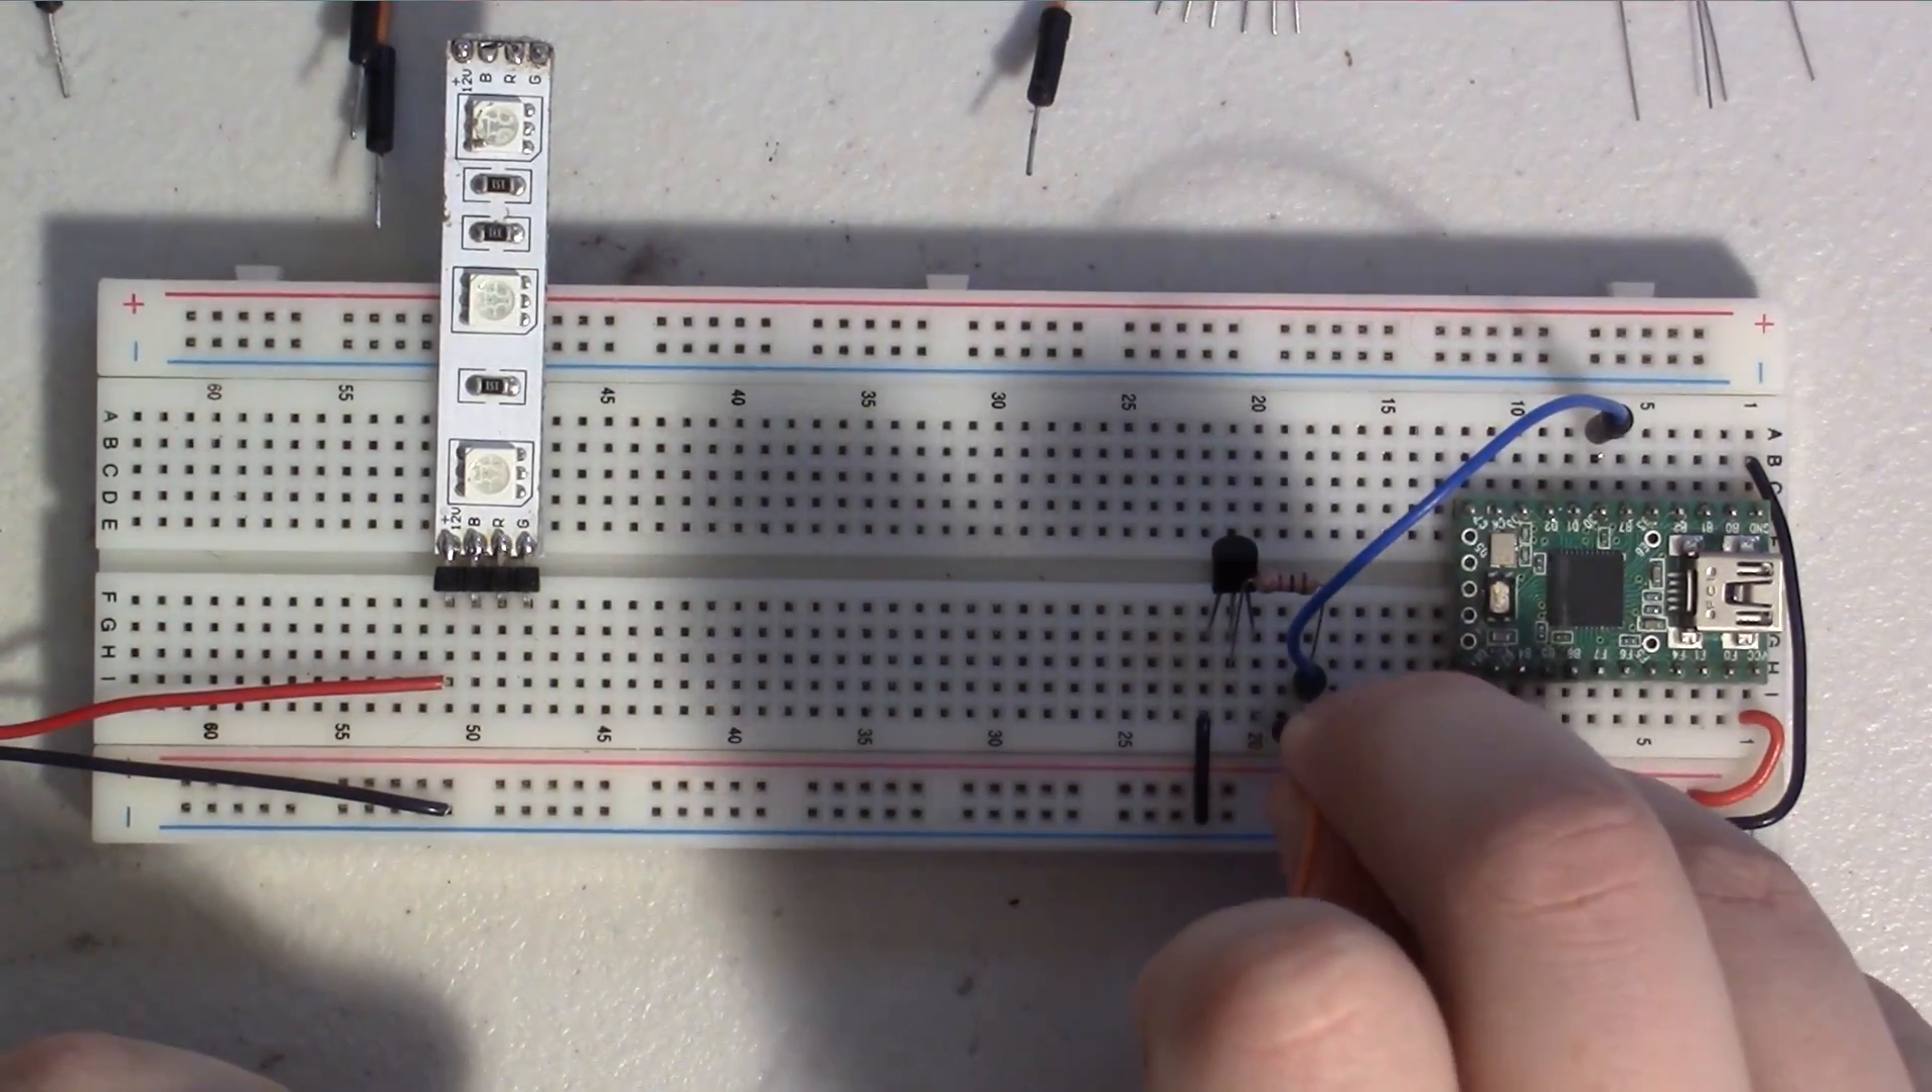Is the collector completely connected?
No.